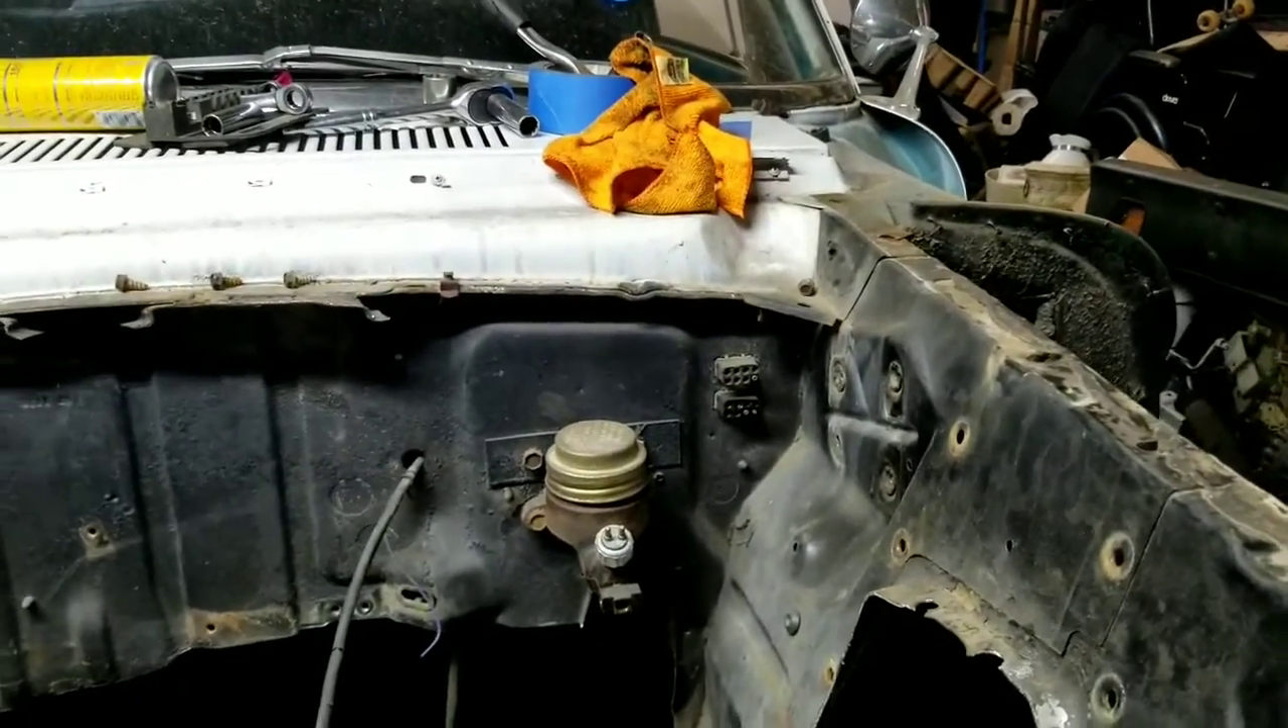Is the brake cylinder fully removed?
No.